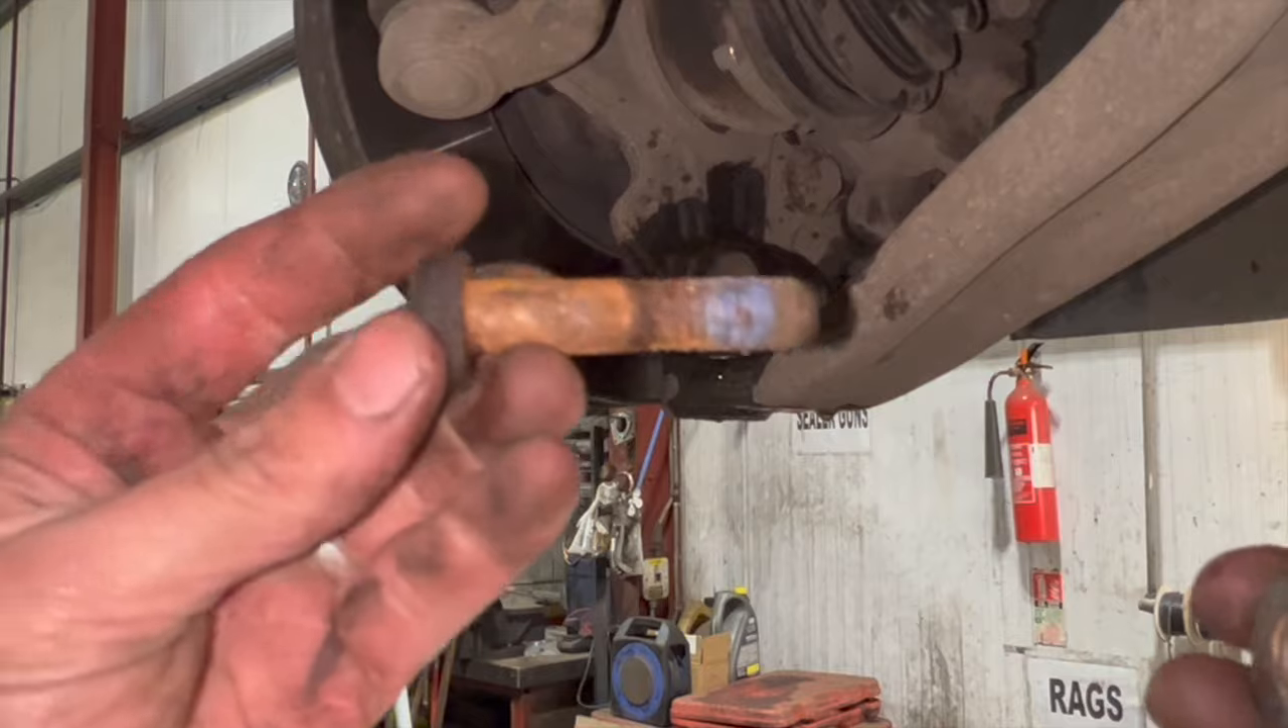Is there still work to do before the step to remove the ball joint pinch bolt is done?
No.